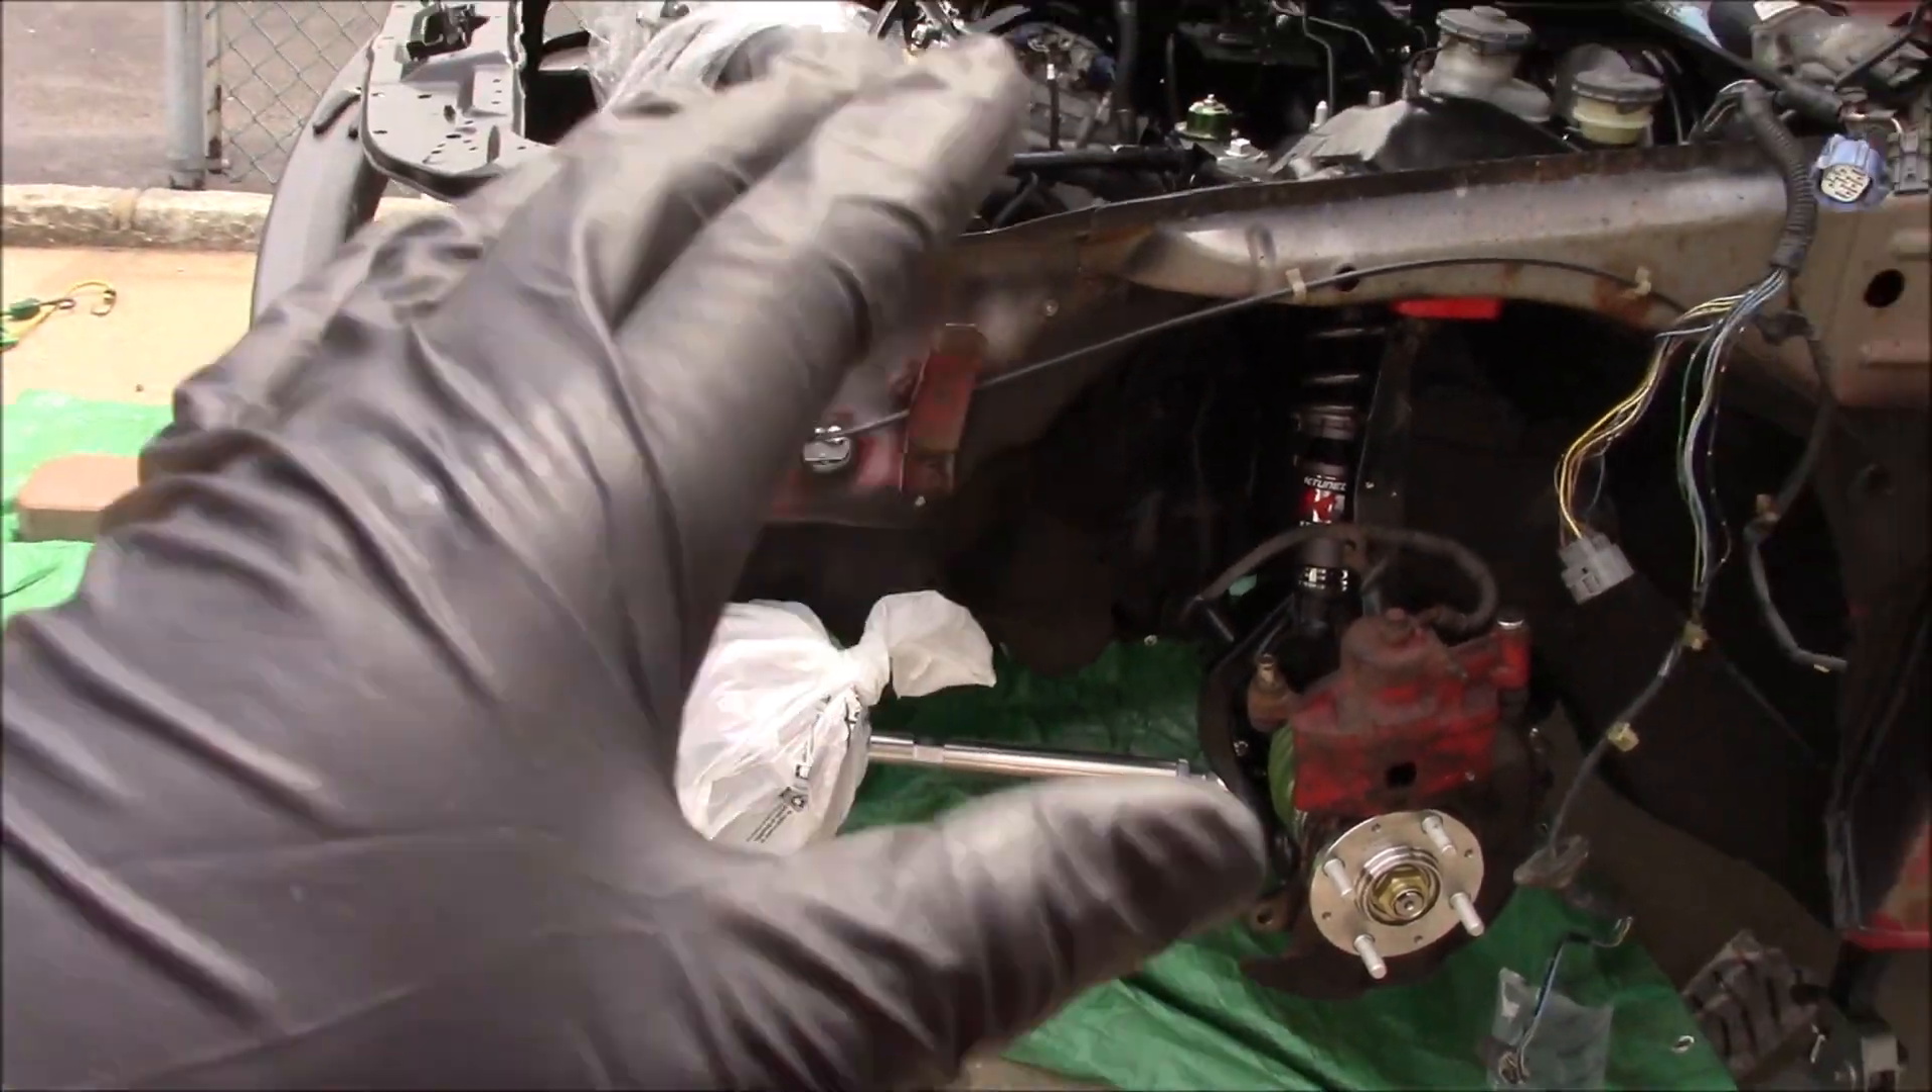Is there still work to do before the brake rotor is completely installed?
Yes.